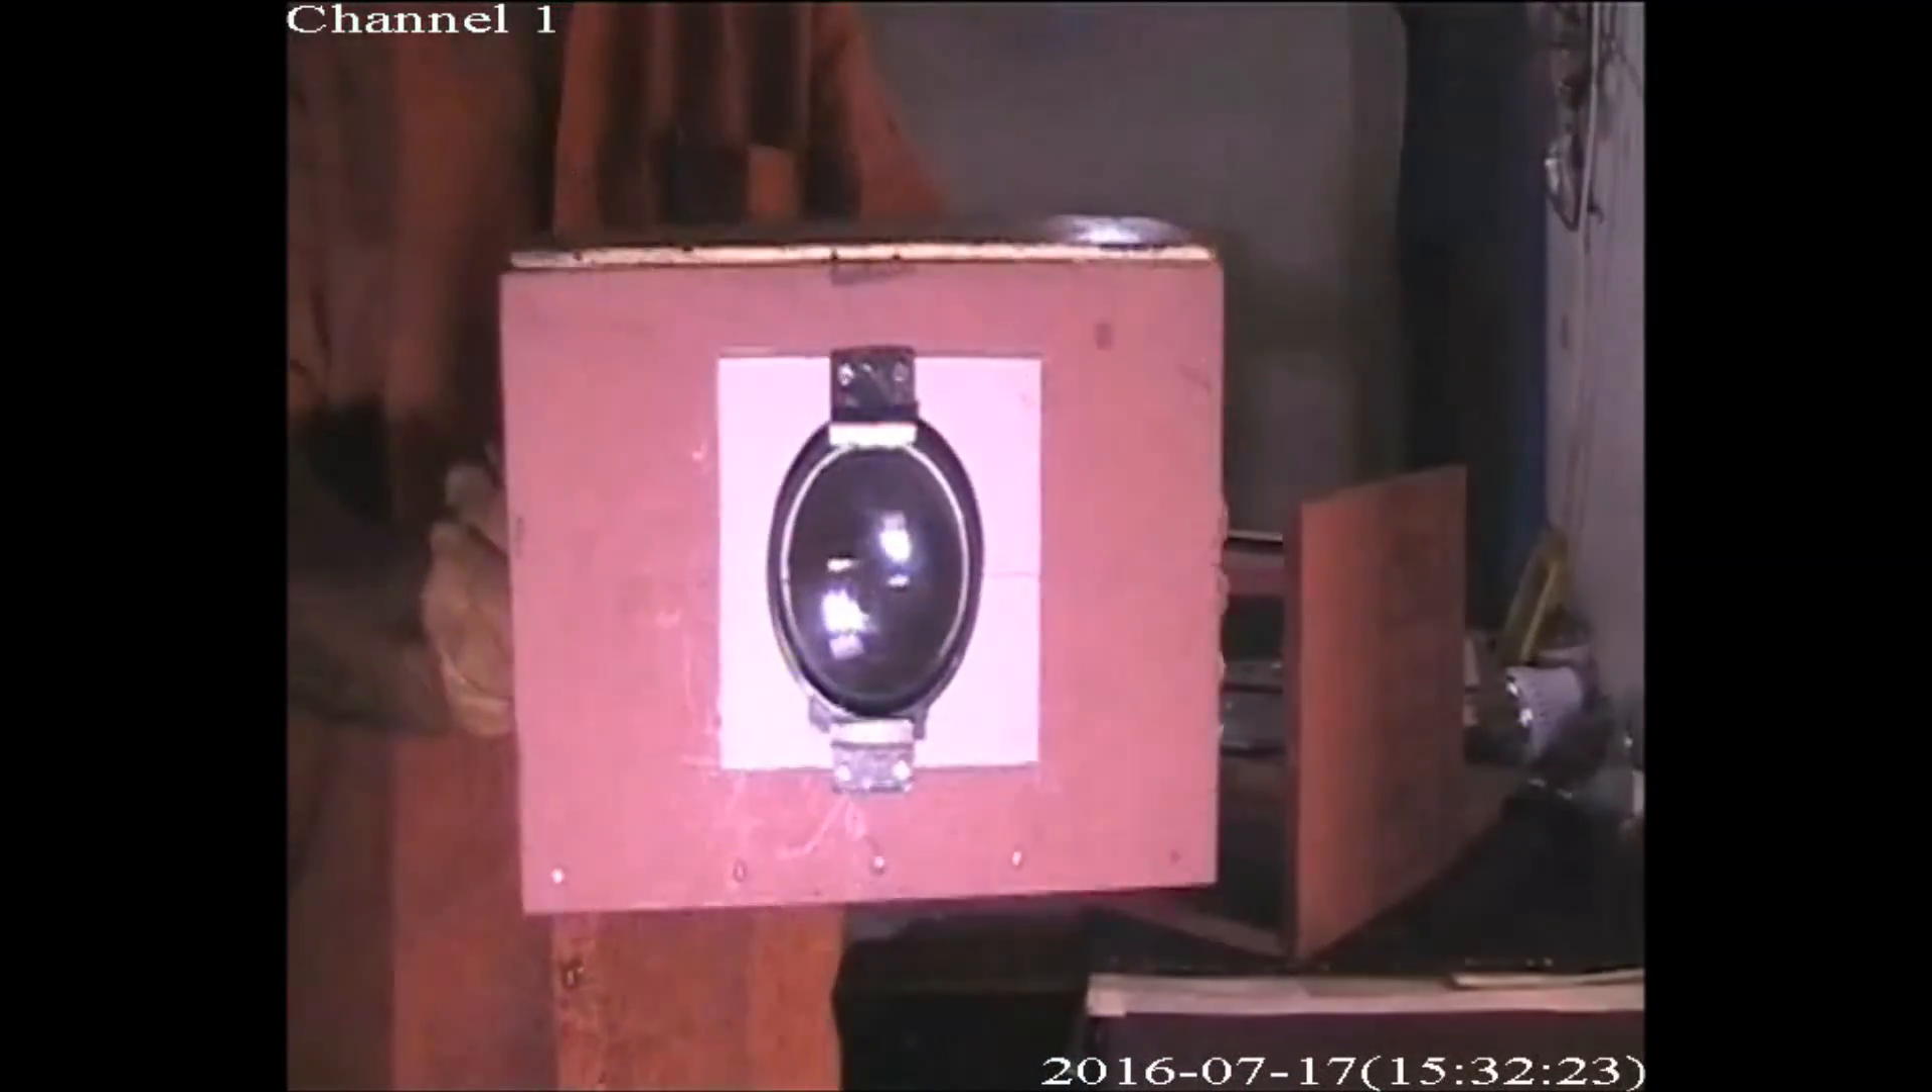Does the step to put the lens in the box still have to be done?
No.